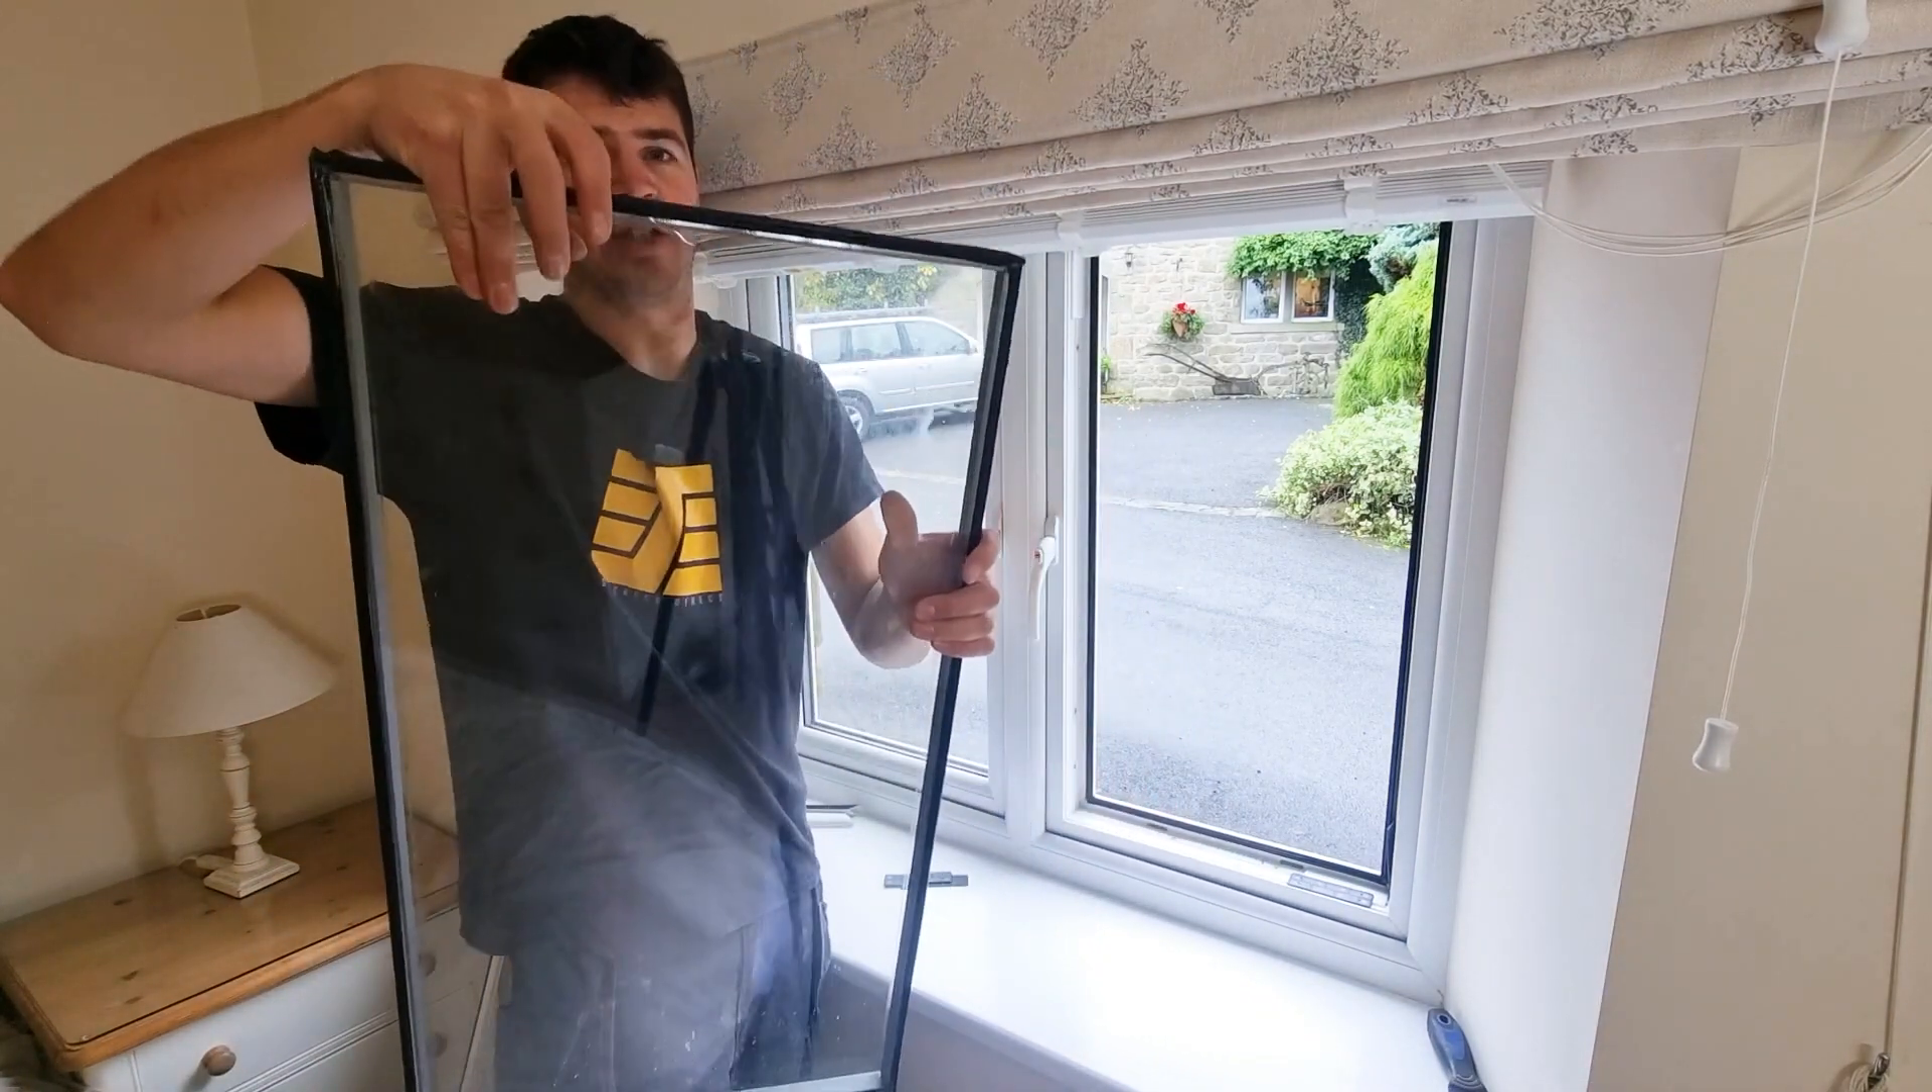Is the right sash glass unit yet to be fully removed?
No.